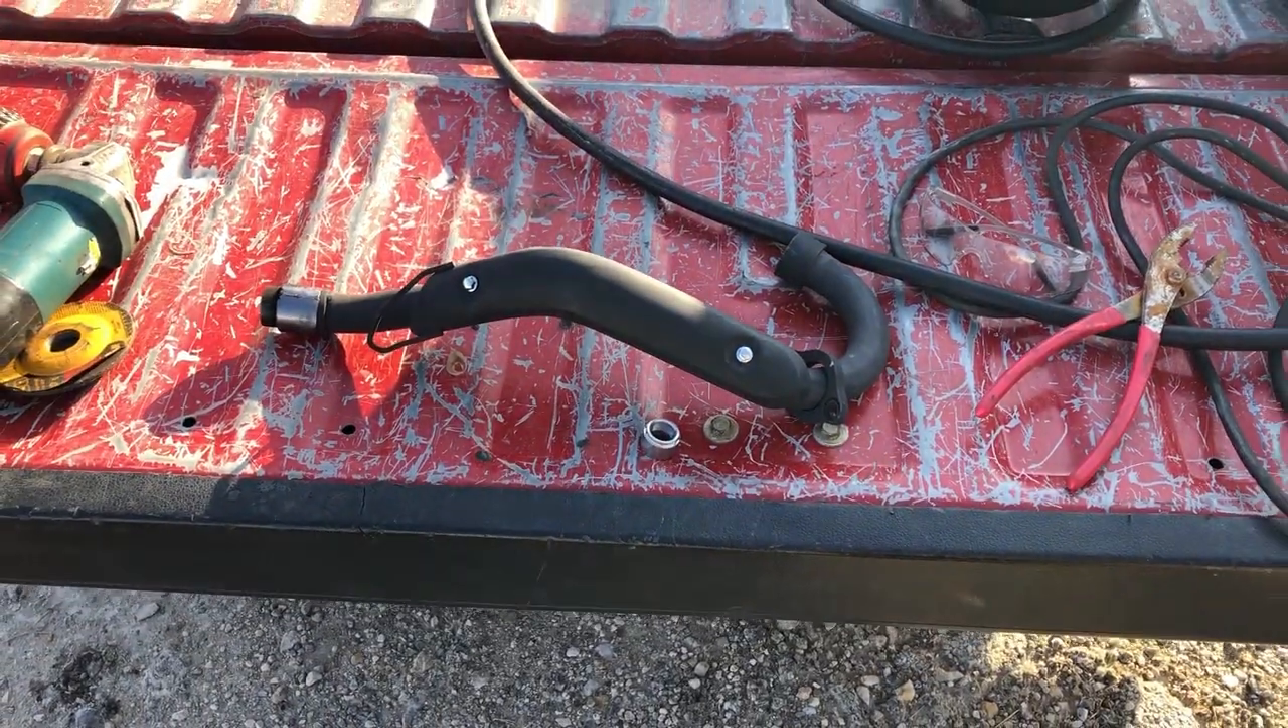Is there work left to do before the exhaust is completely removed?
No.